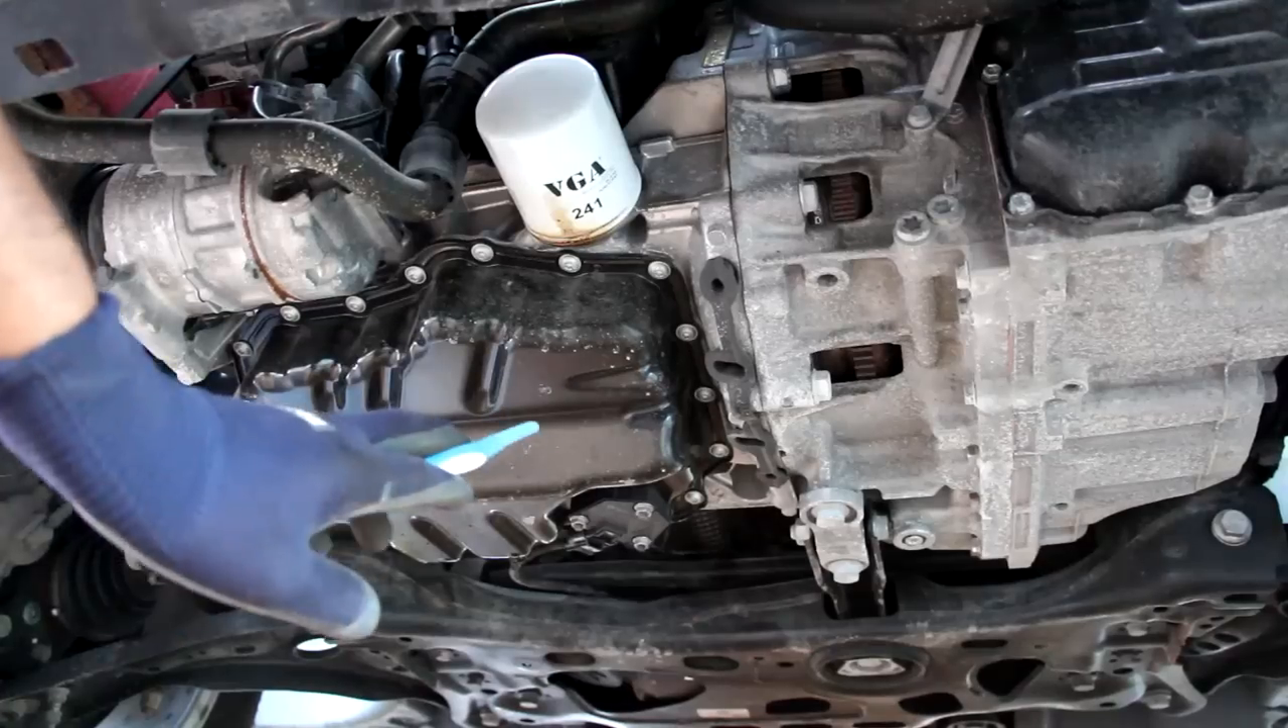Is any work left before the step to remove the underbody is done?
No.